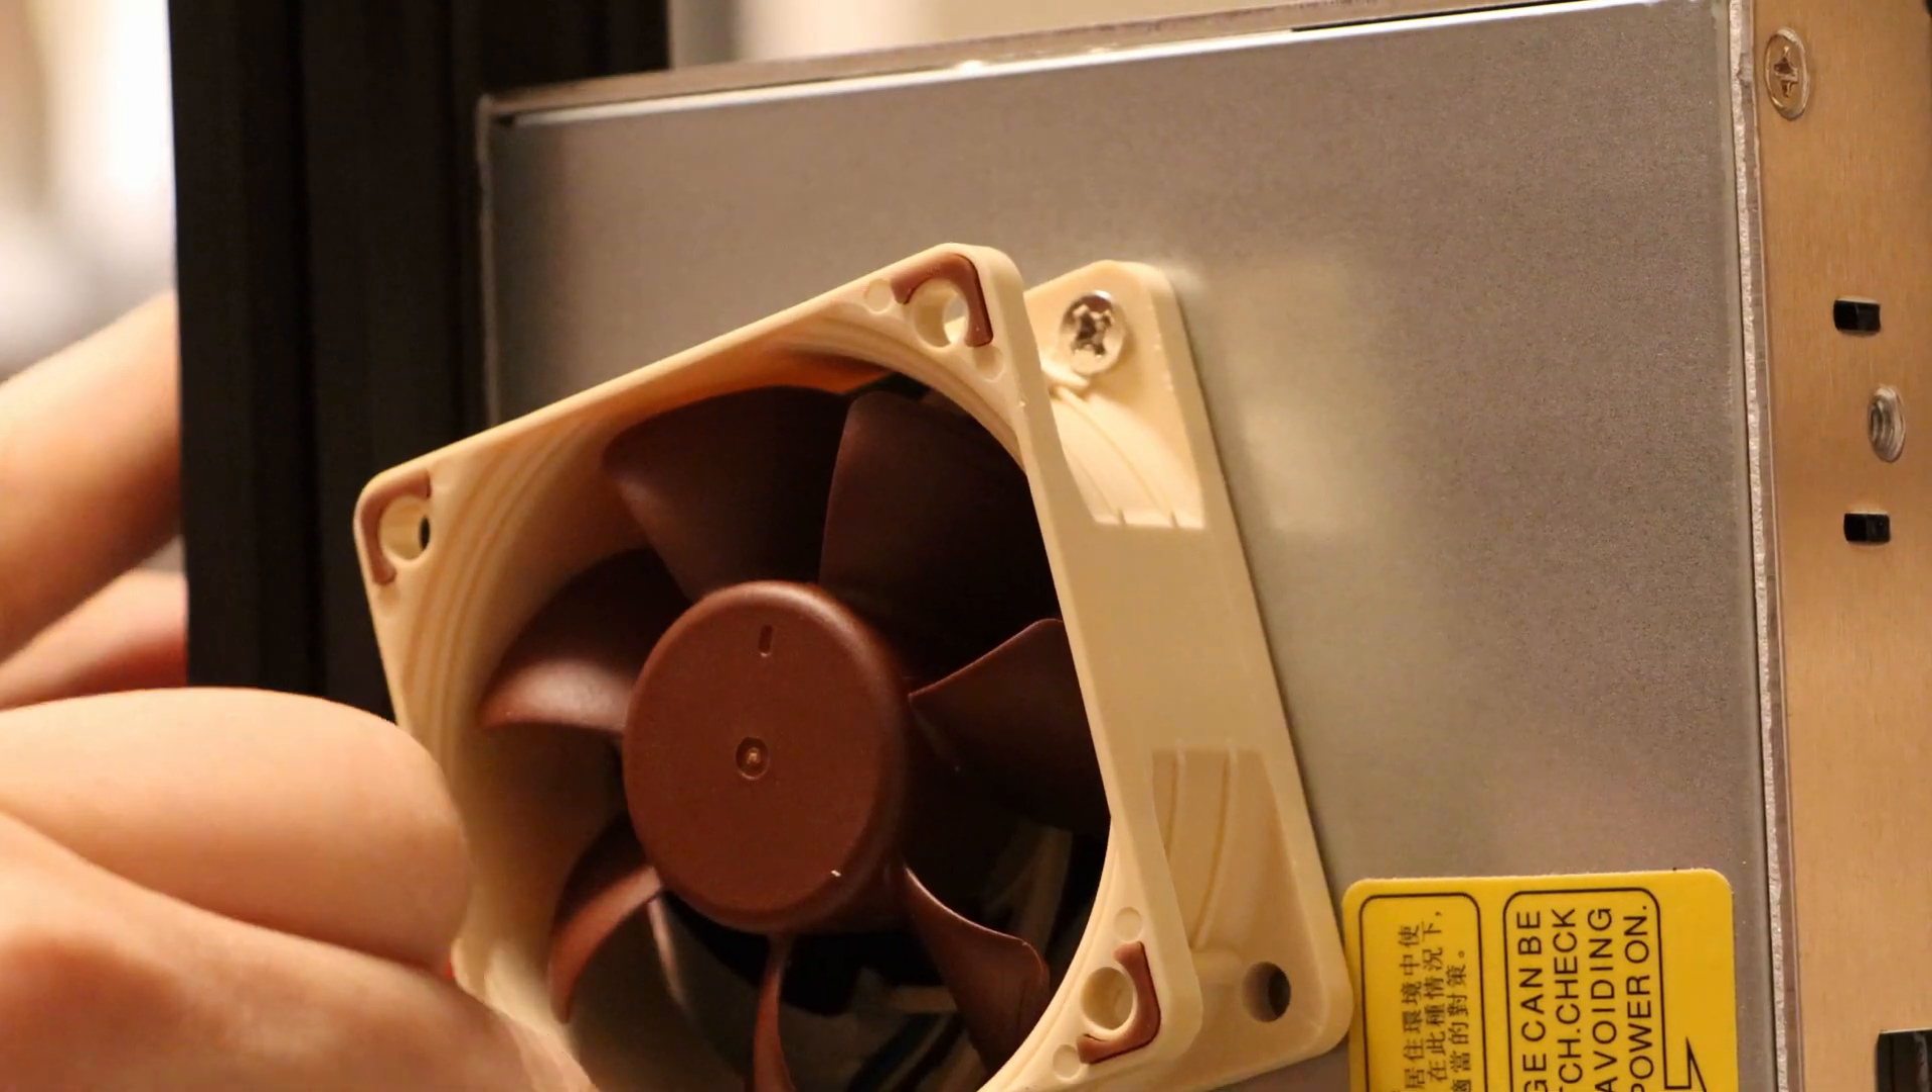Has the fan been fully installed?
No.